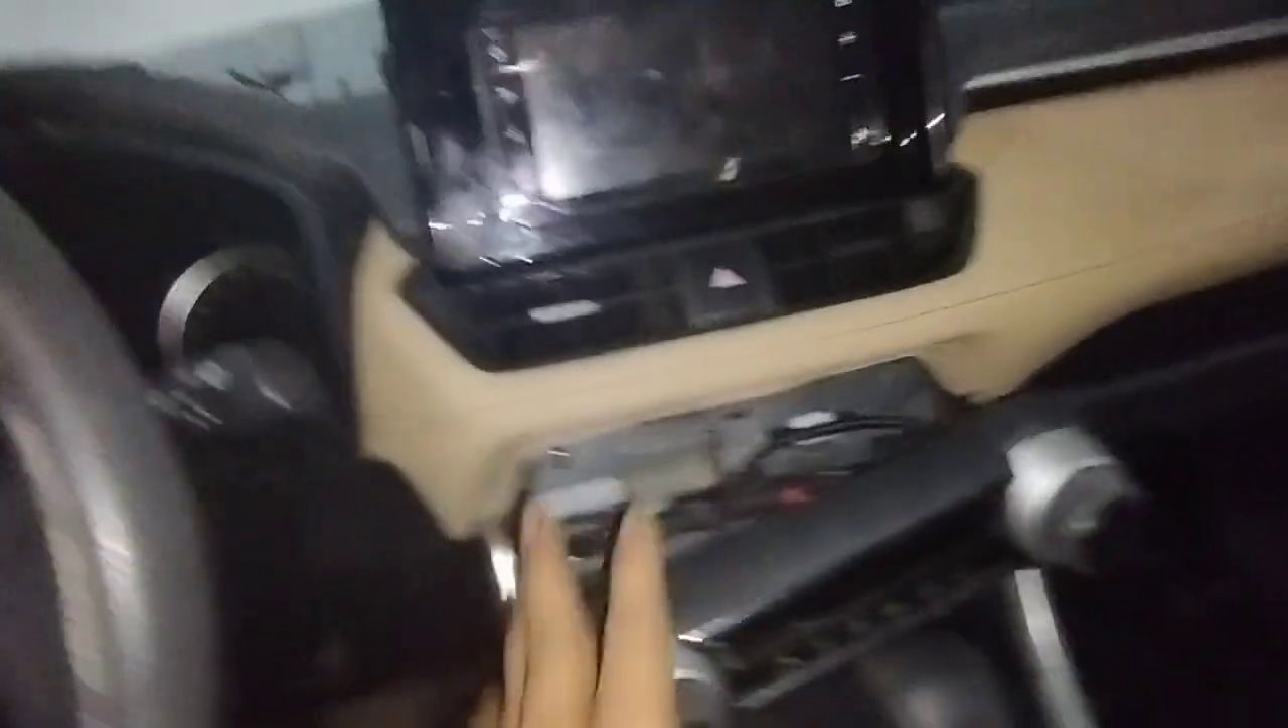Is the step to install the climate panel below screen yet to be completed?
Yes.